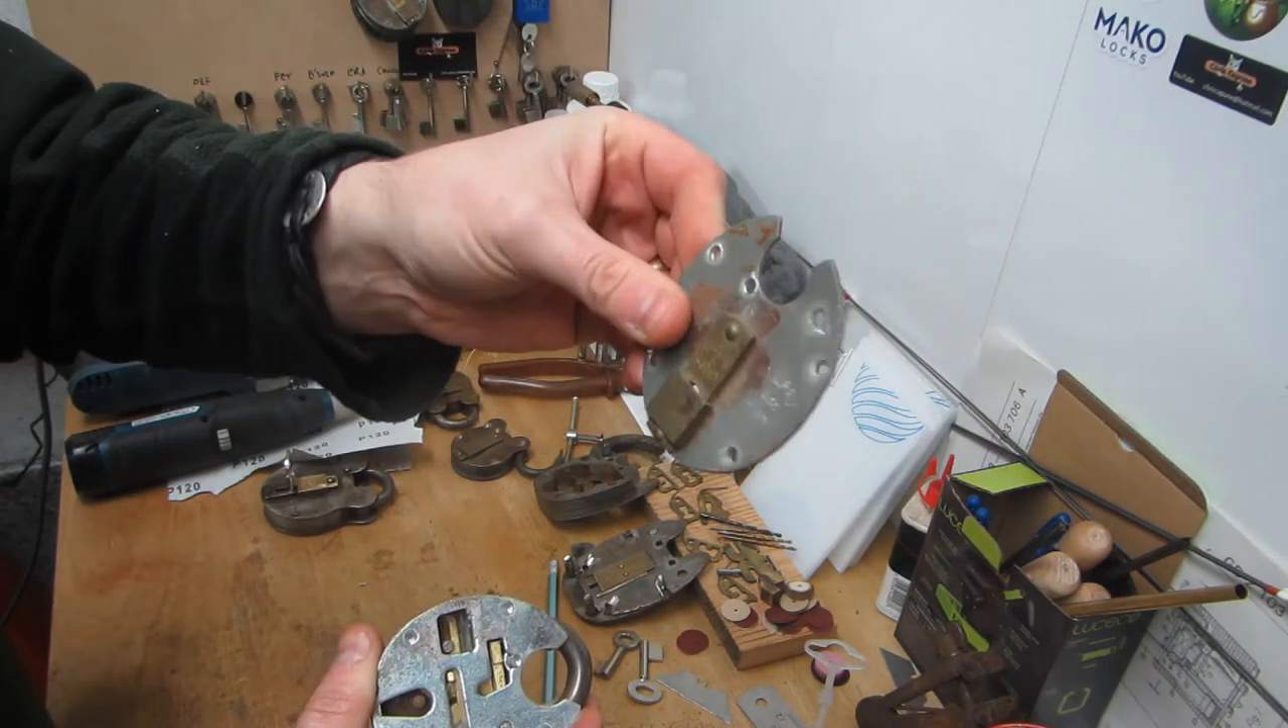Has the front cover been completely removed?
Yes.